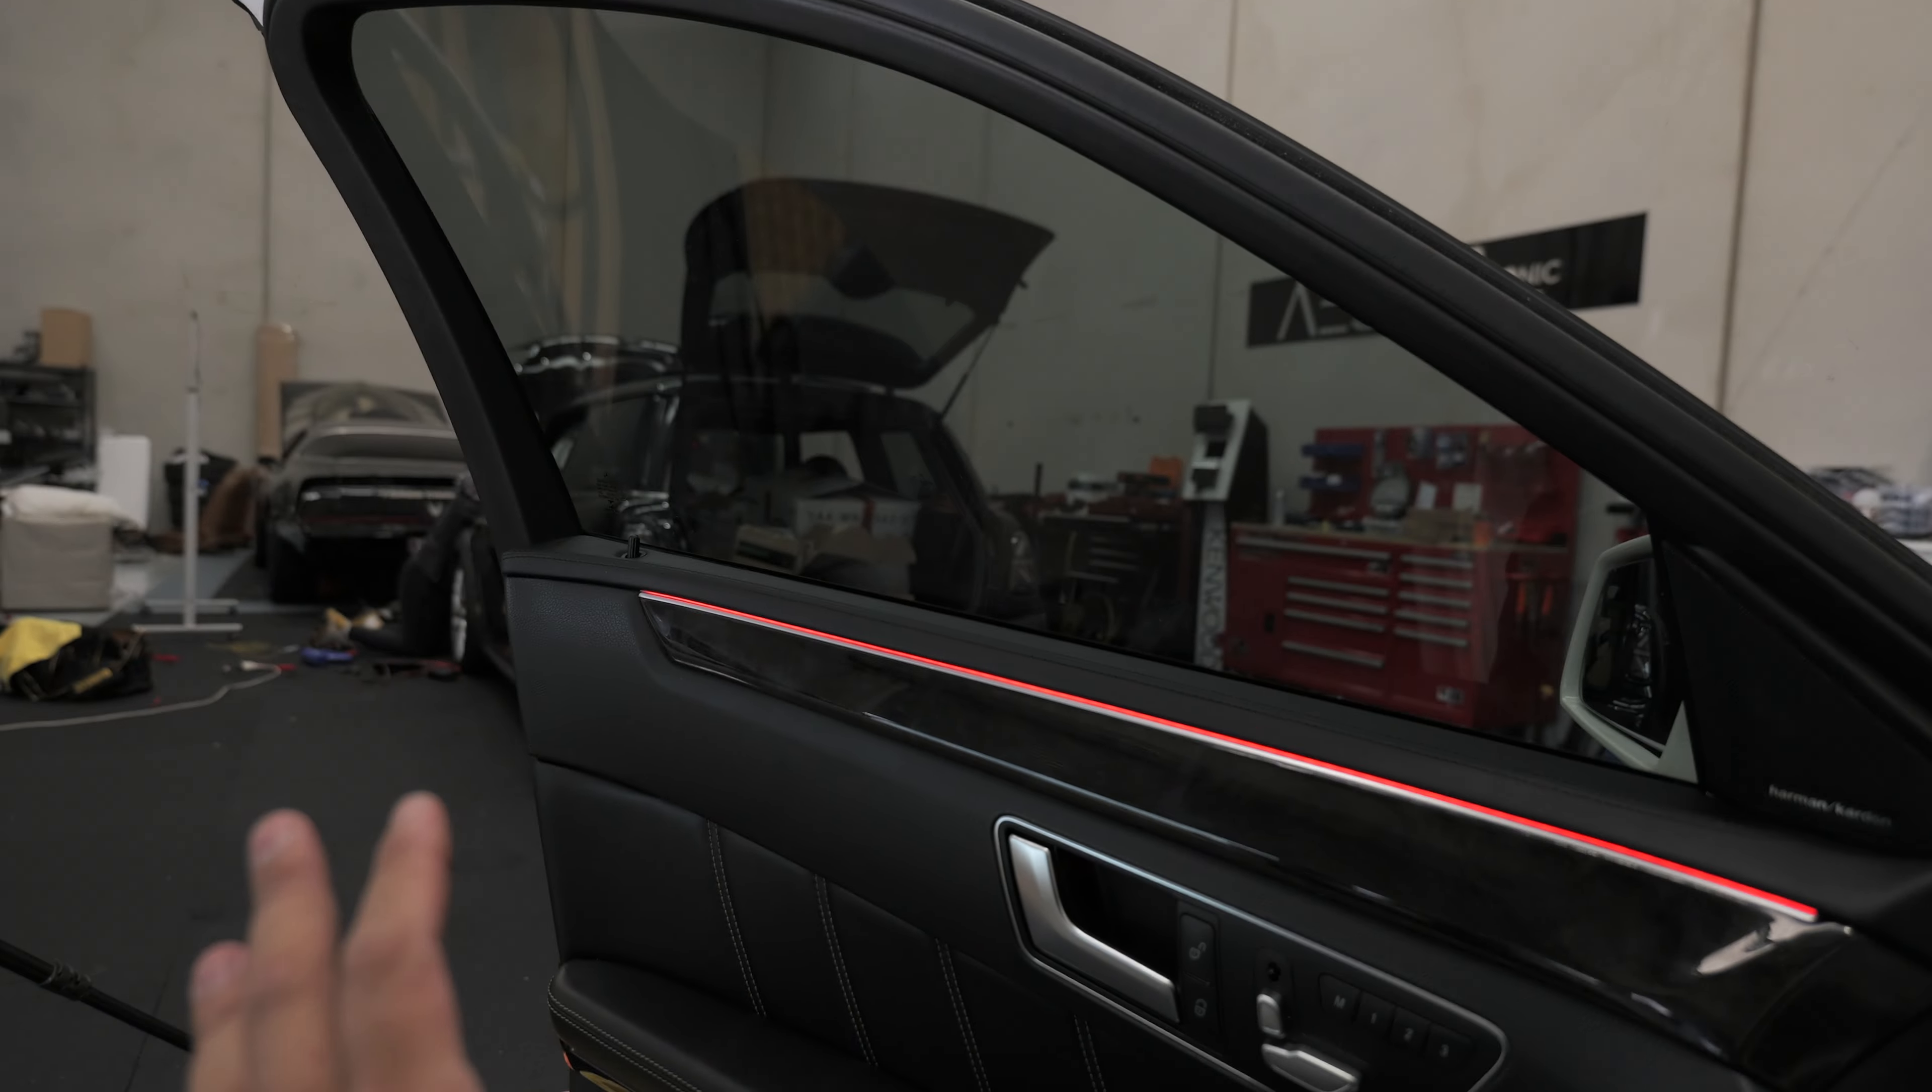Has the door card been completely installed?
Yes.